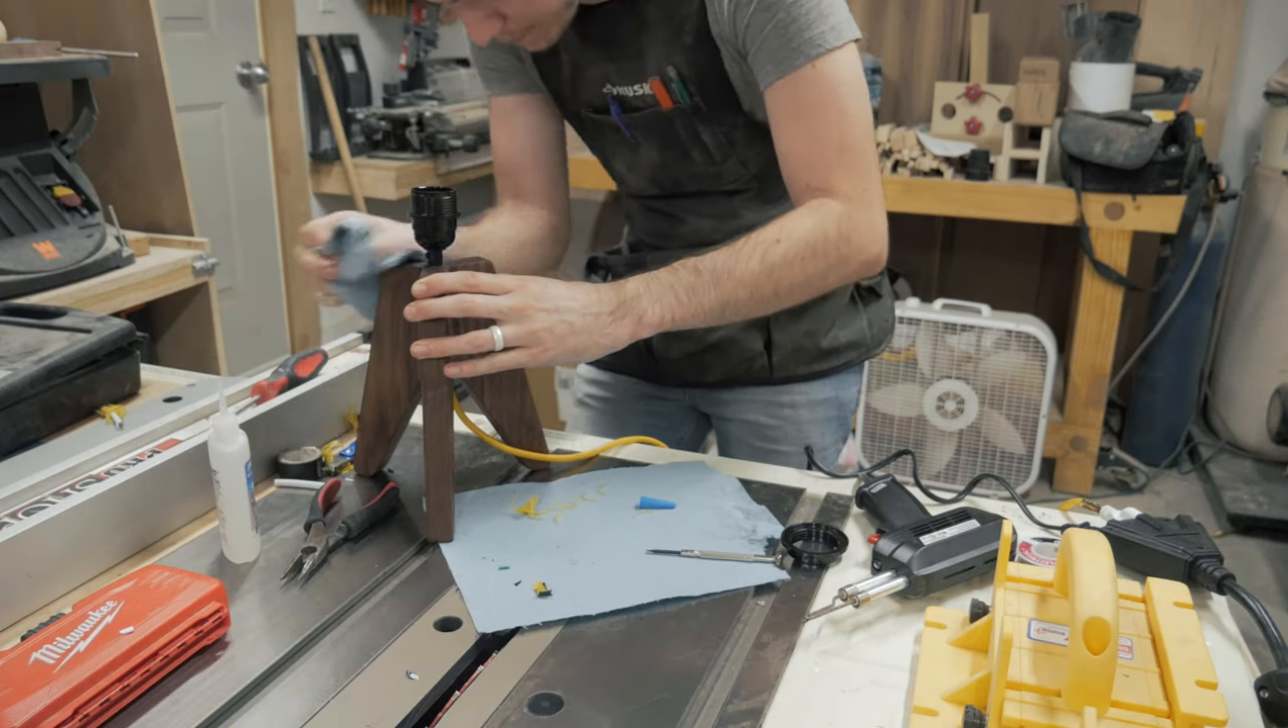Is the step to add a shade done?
No.